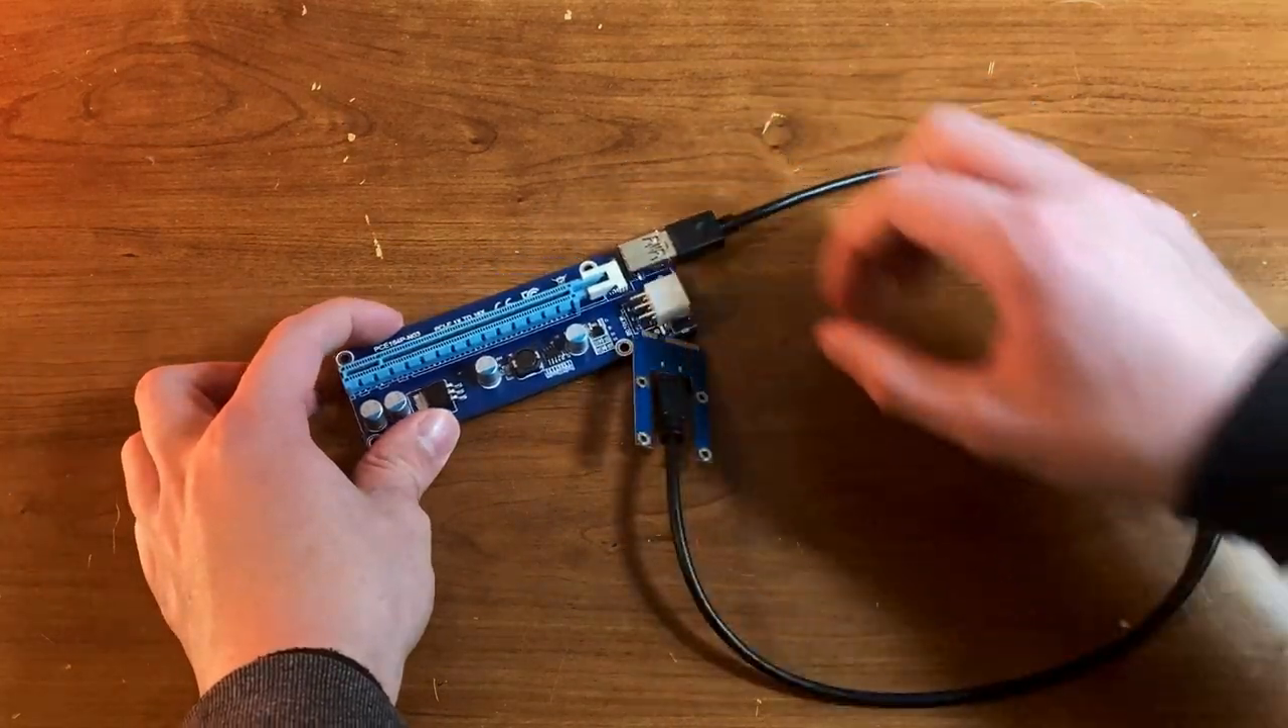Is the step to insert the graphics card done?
No.